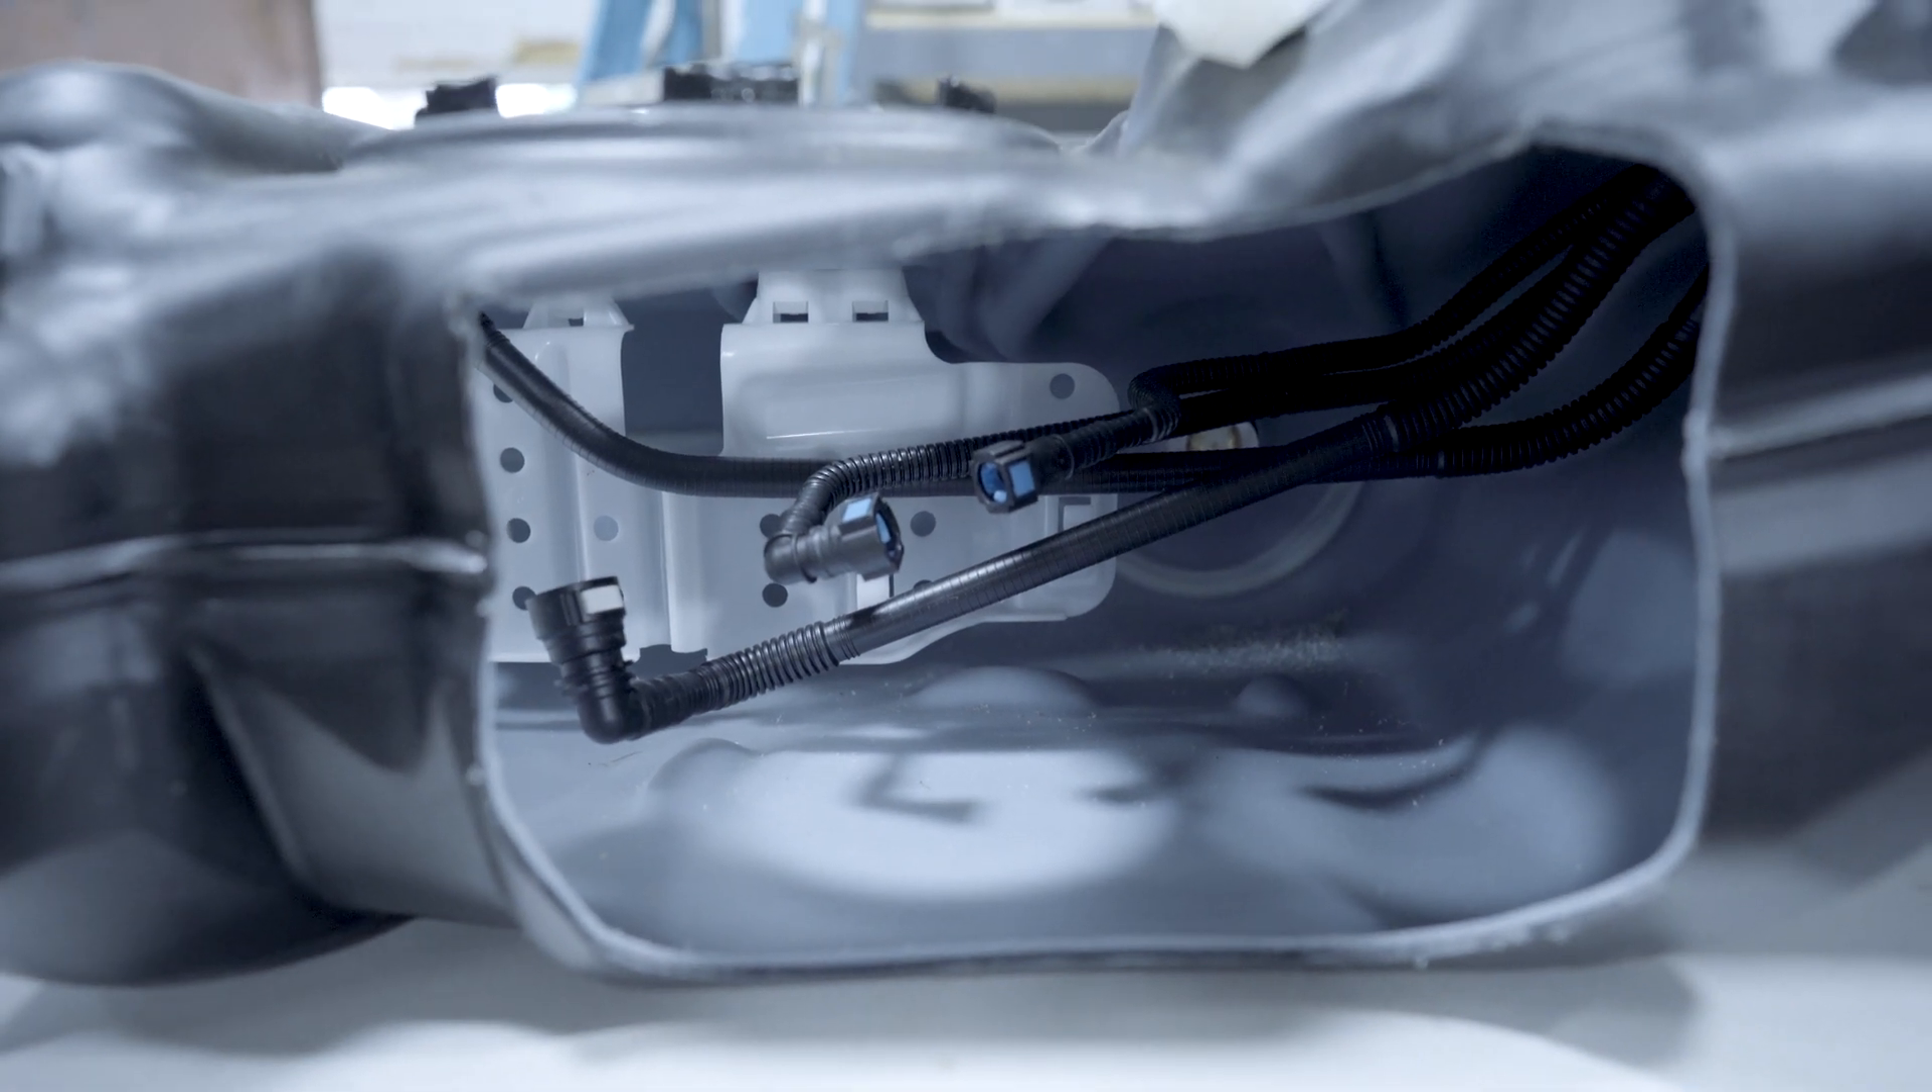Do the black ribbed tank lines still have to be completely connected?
Yes.